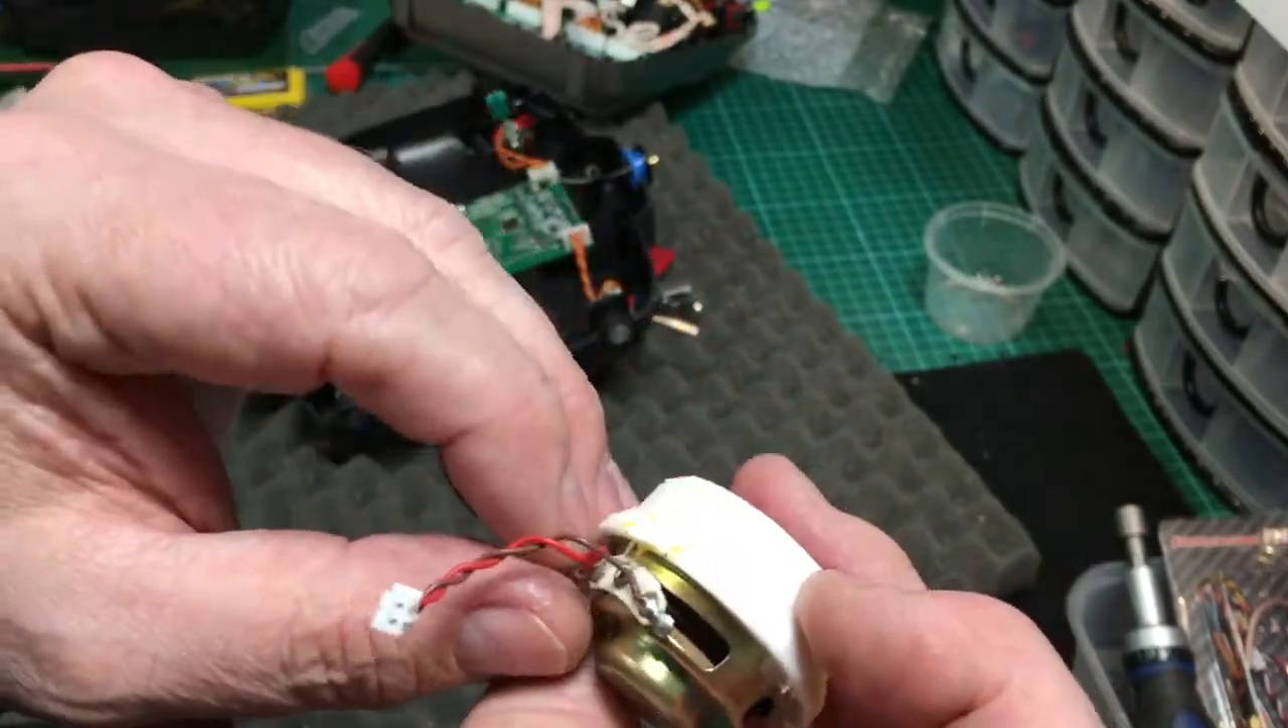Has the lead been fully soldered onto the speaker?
Yes.